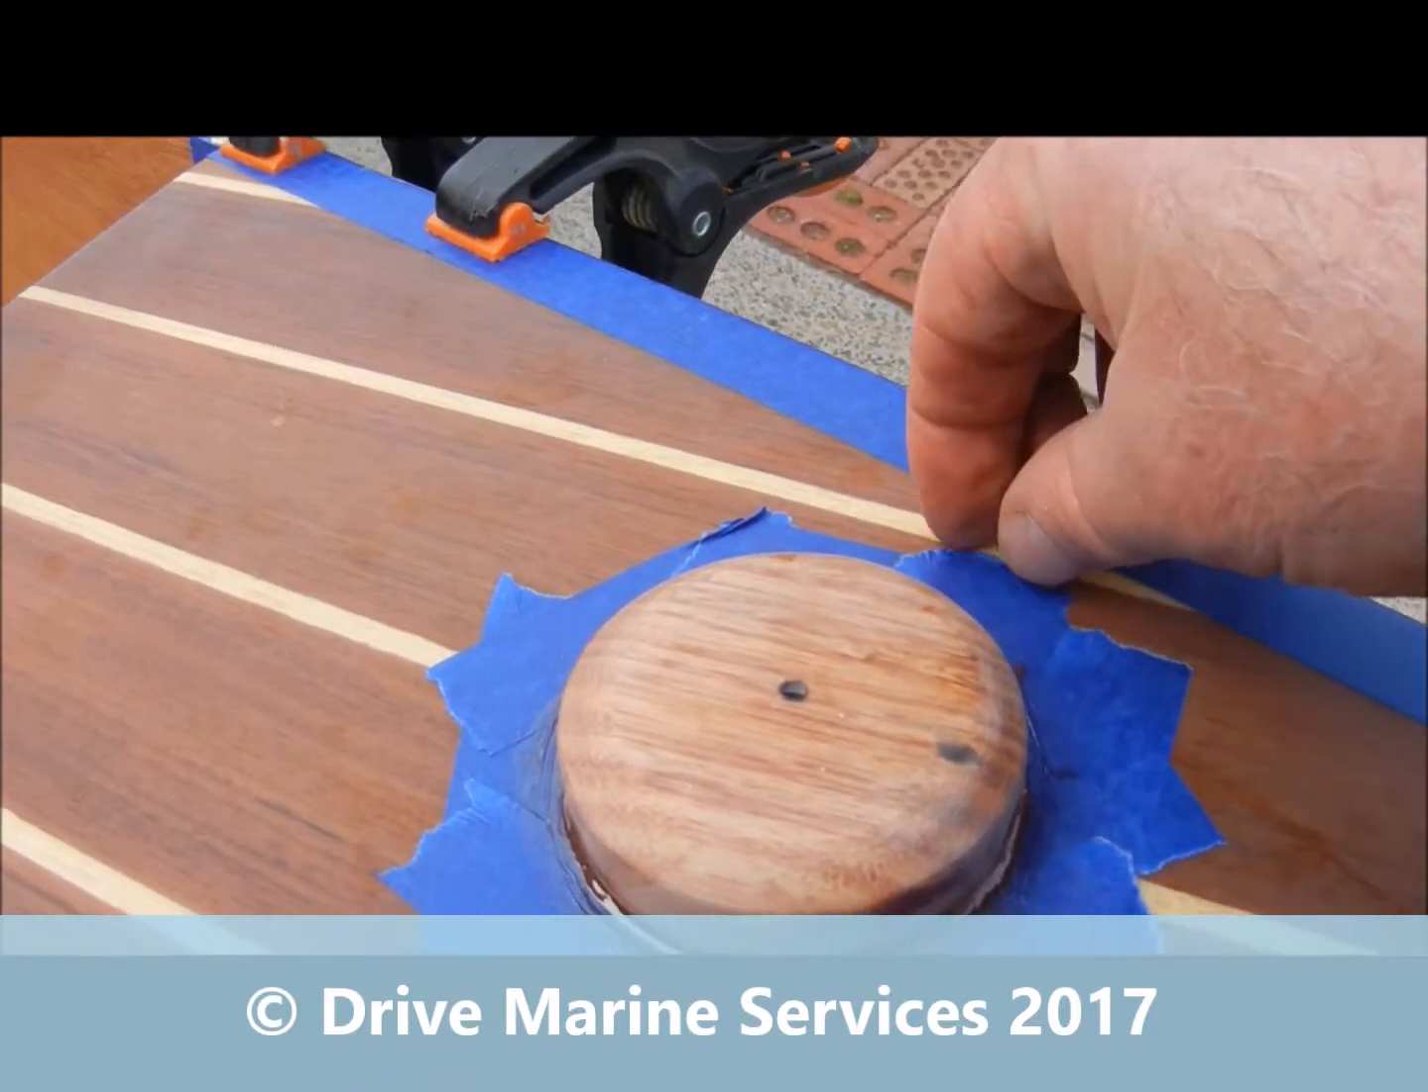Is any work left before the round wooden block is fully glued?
No.